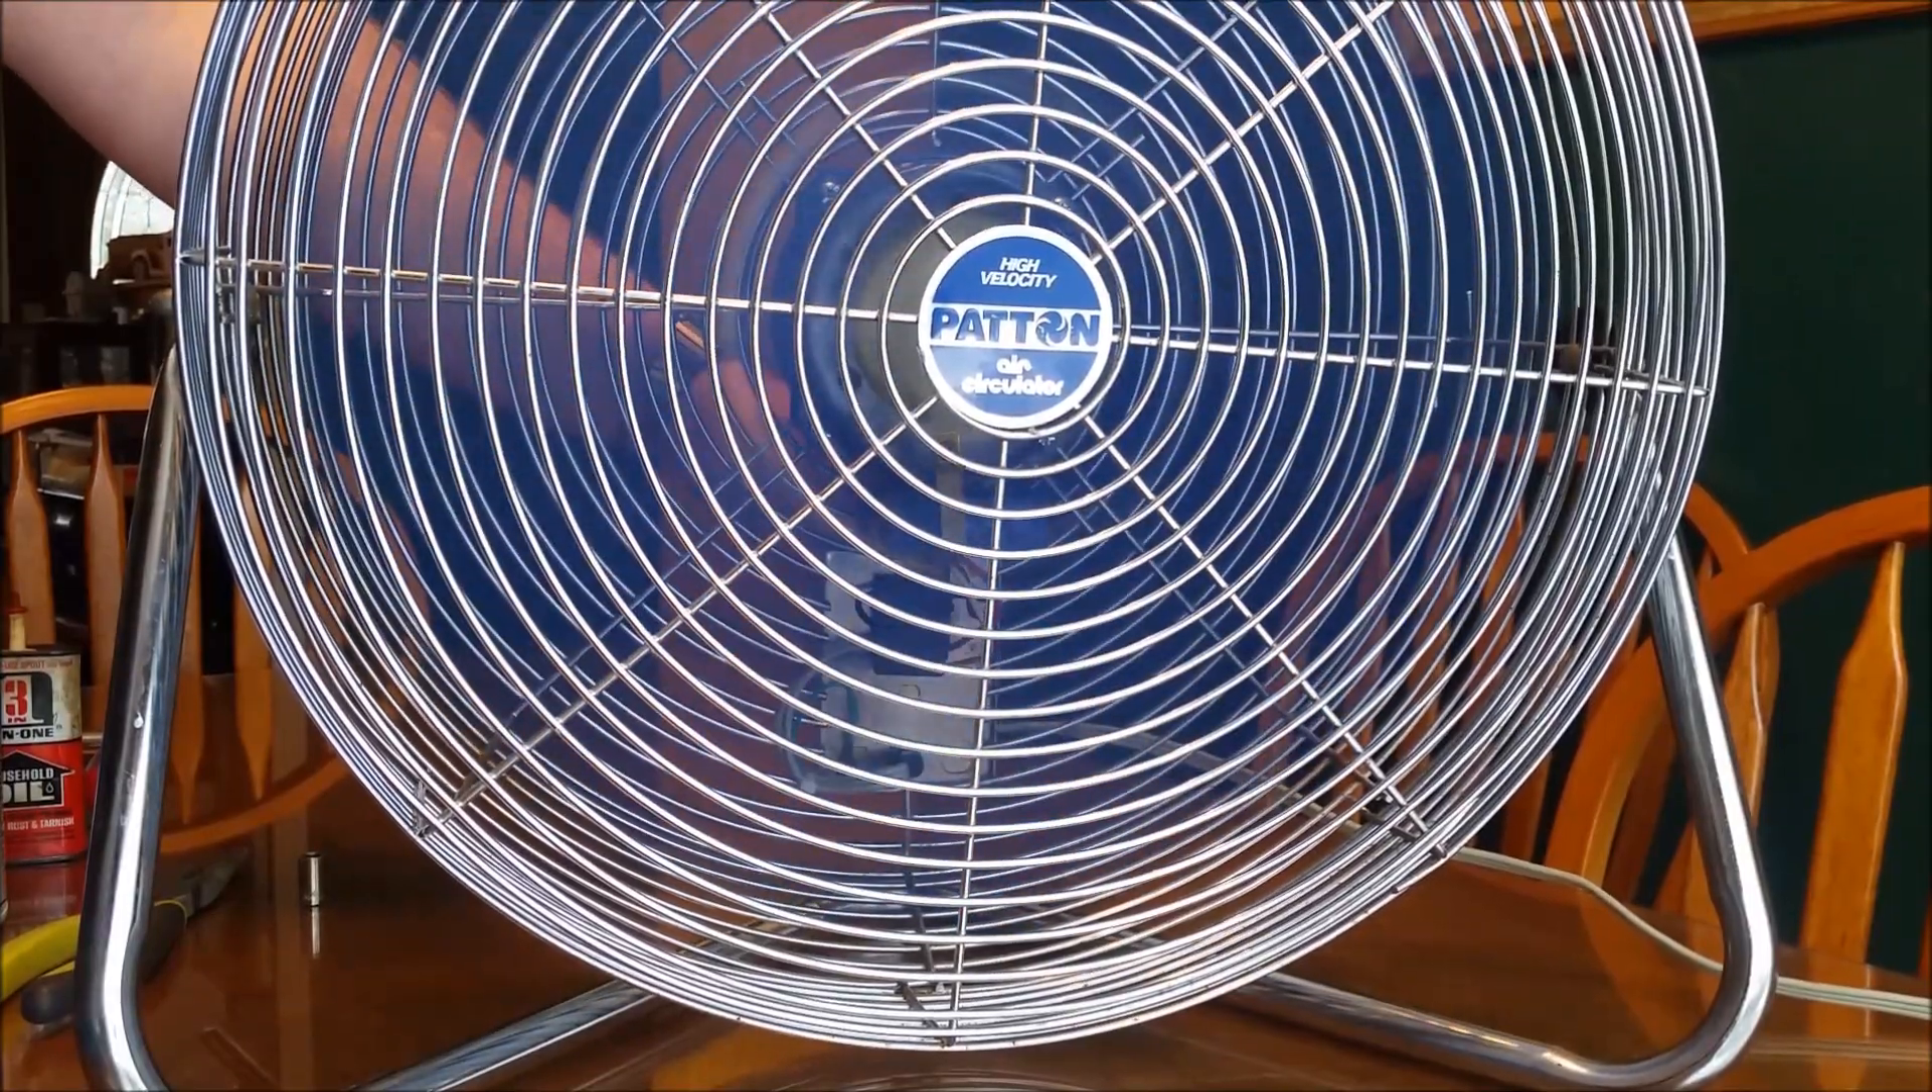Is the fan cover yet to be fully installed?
No.